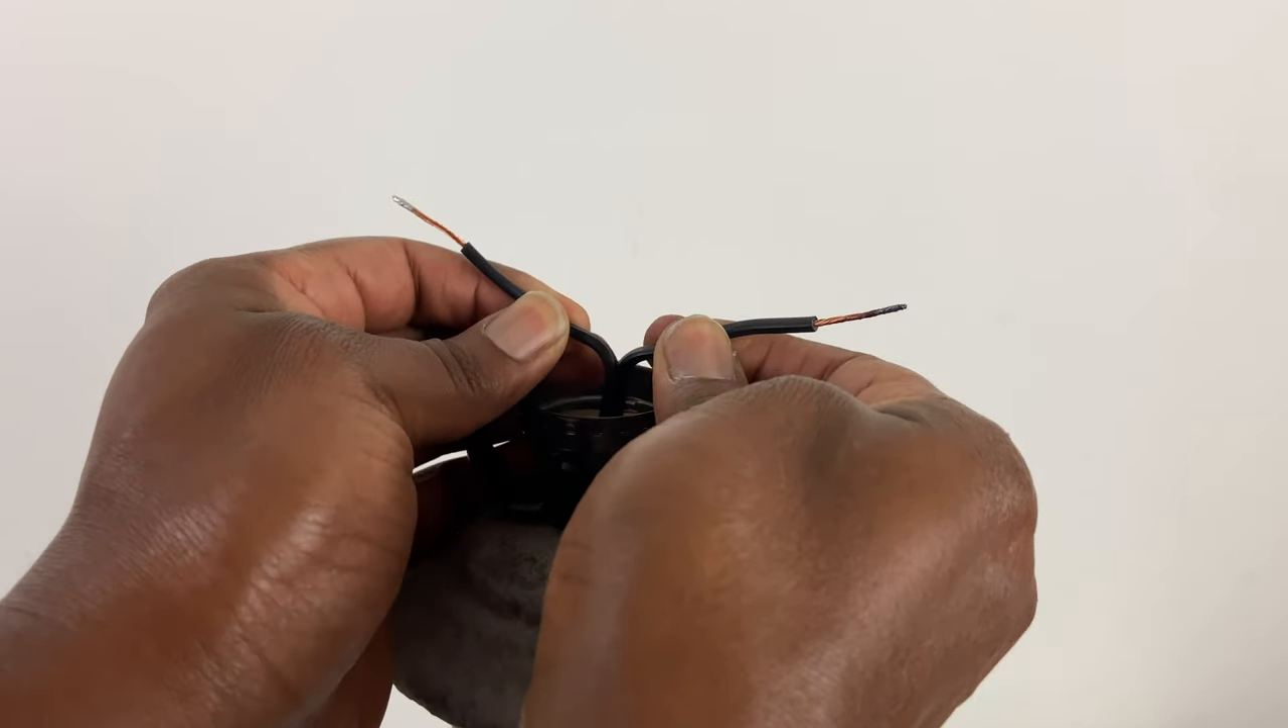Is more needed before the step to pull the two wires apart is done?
No.